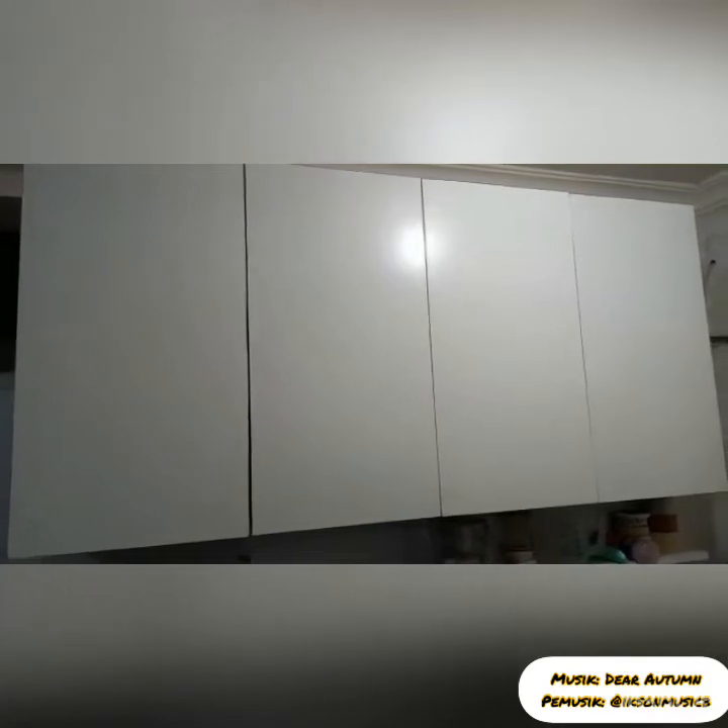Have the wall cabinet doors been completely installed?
Yes.